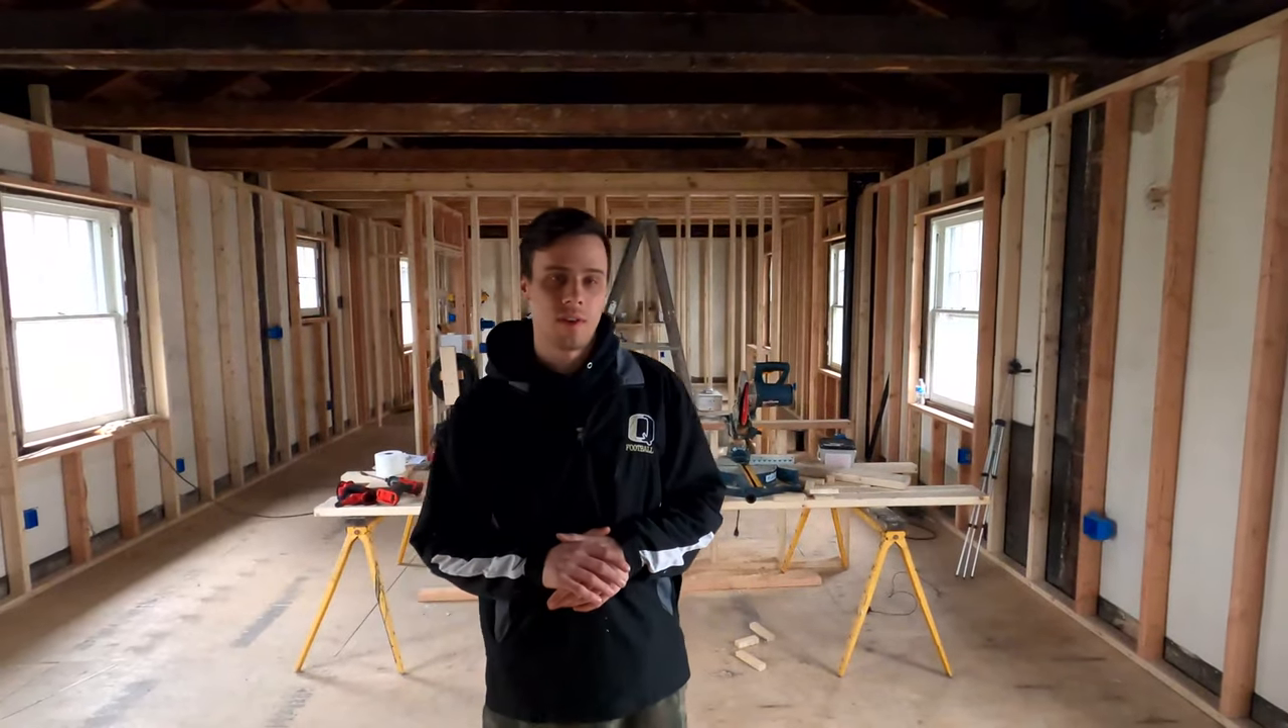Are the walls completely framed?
Yes.